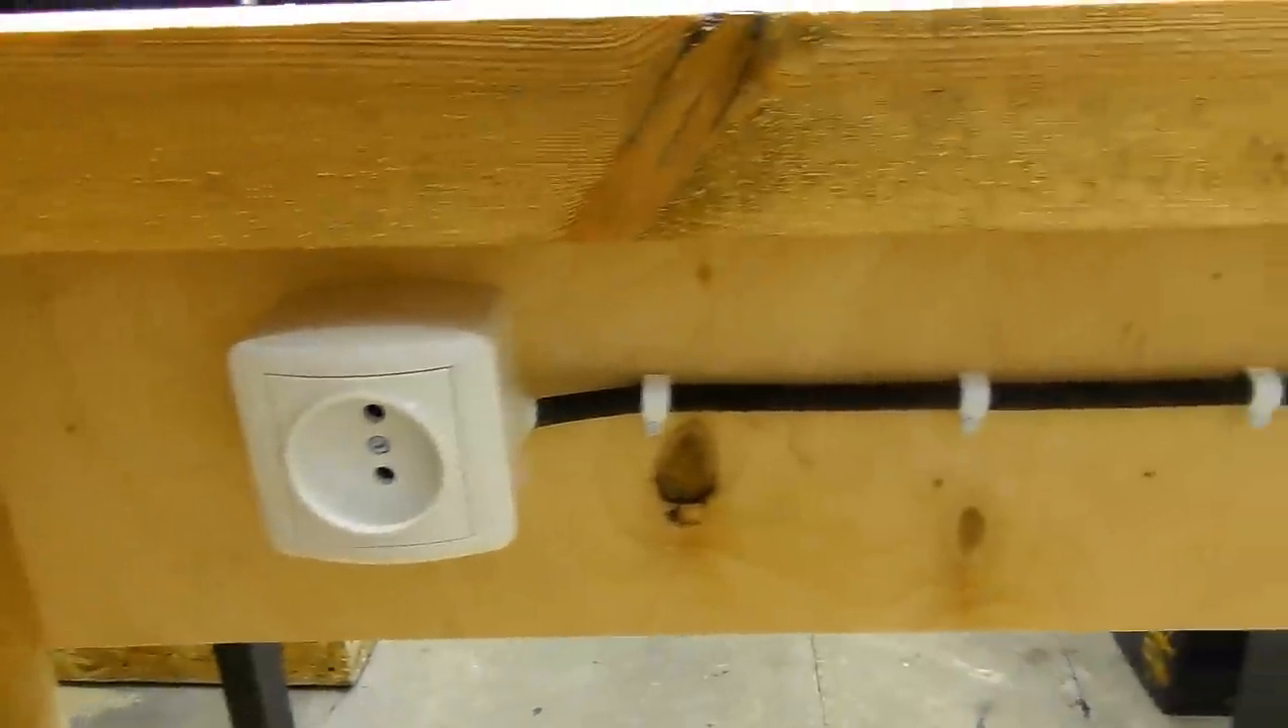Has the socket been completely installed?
Yes.